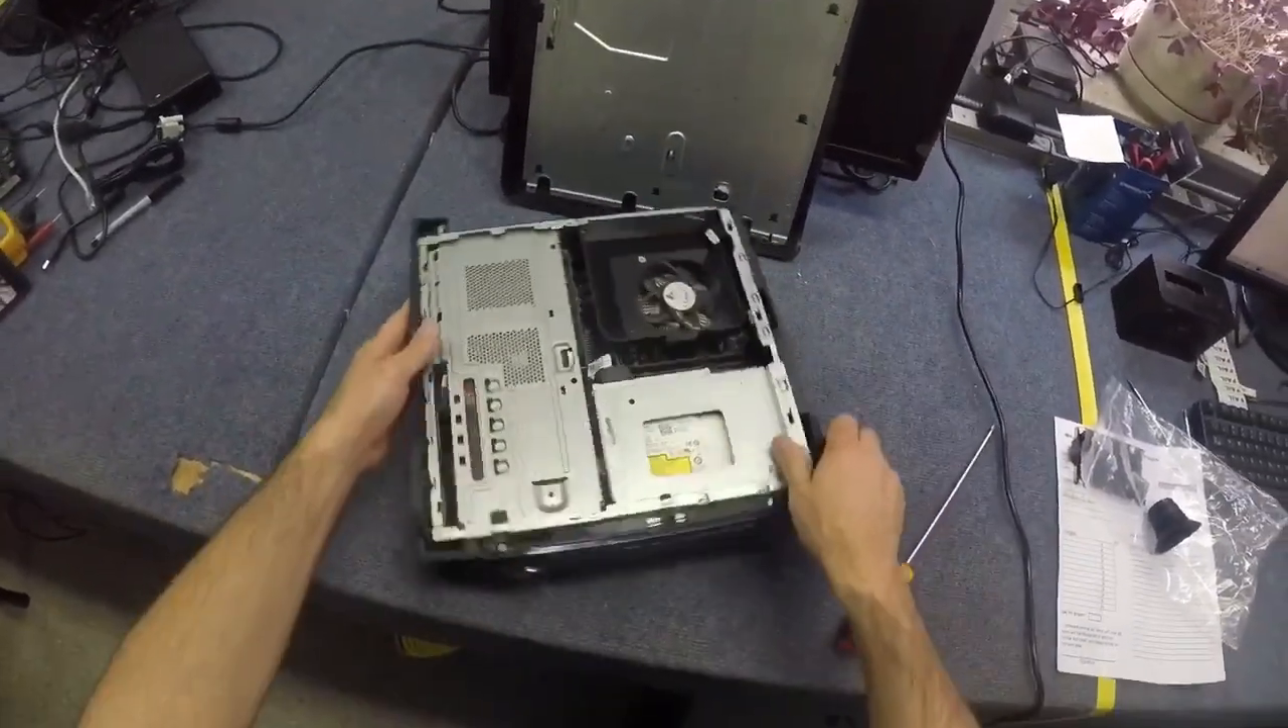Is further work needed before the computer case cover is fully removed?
No.